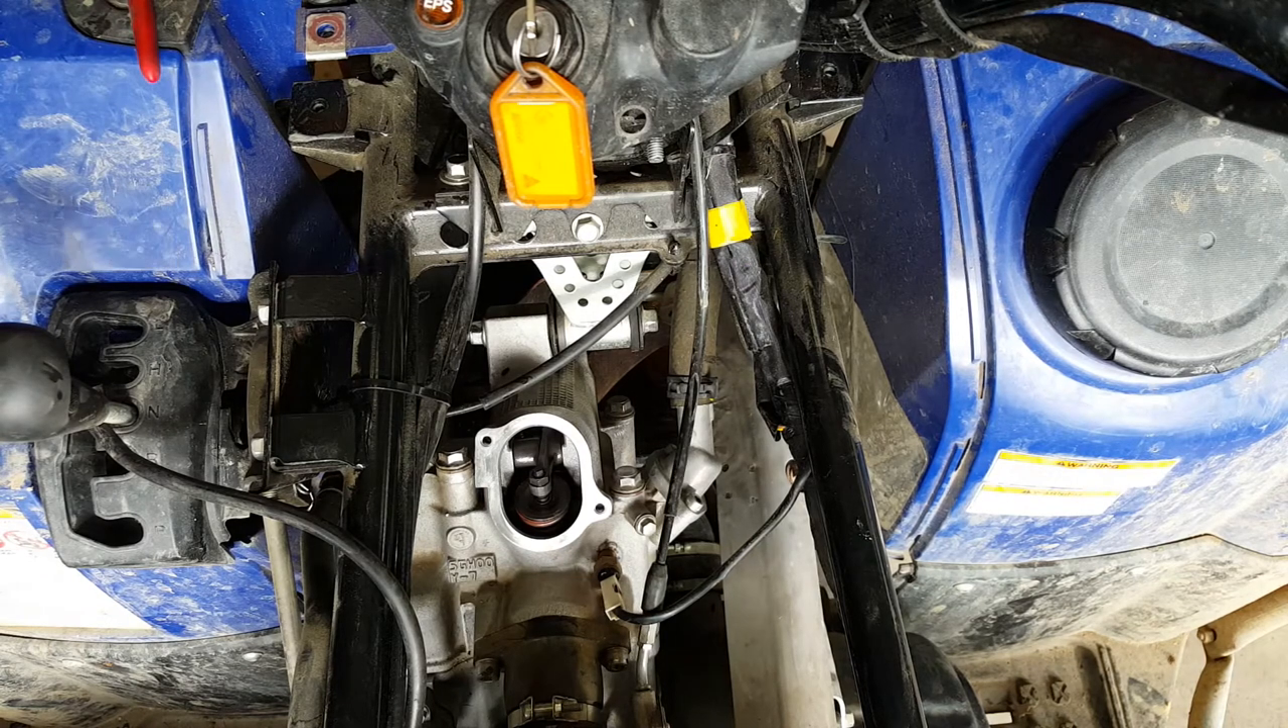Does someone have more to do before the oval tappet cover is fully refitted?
Yes.